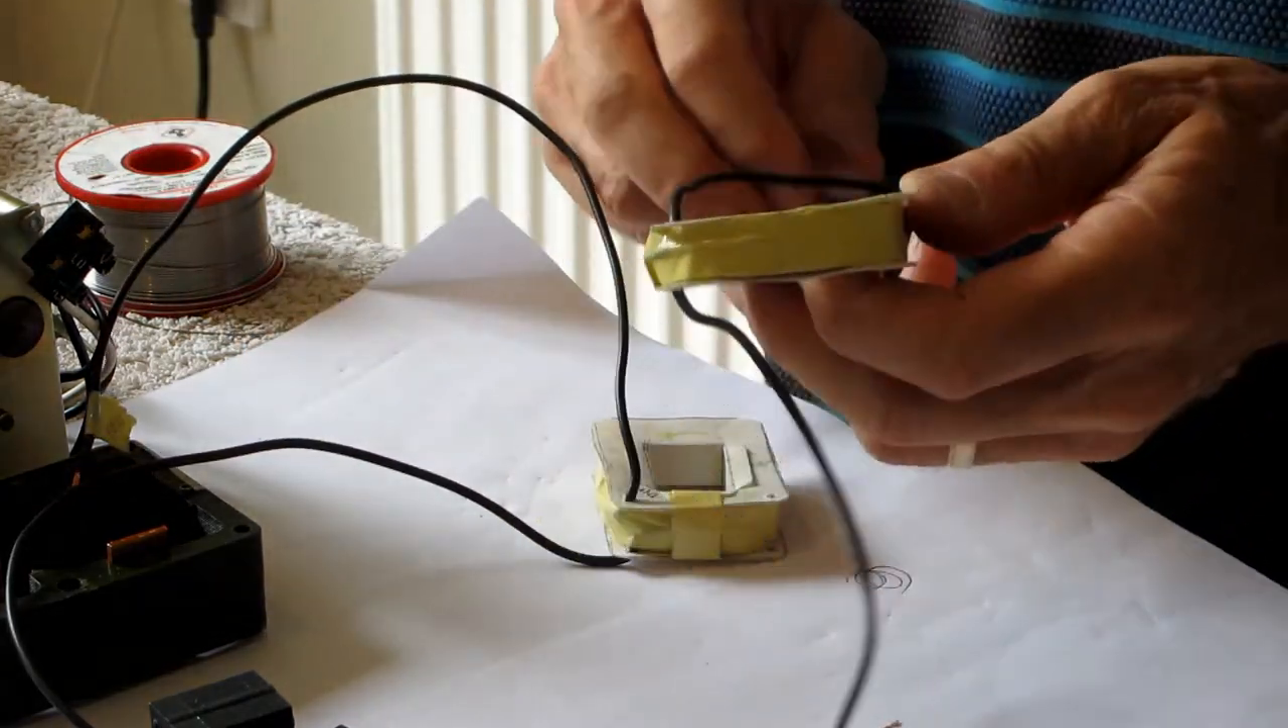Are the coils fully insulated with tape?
Yes.